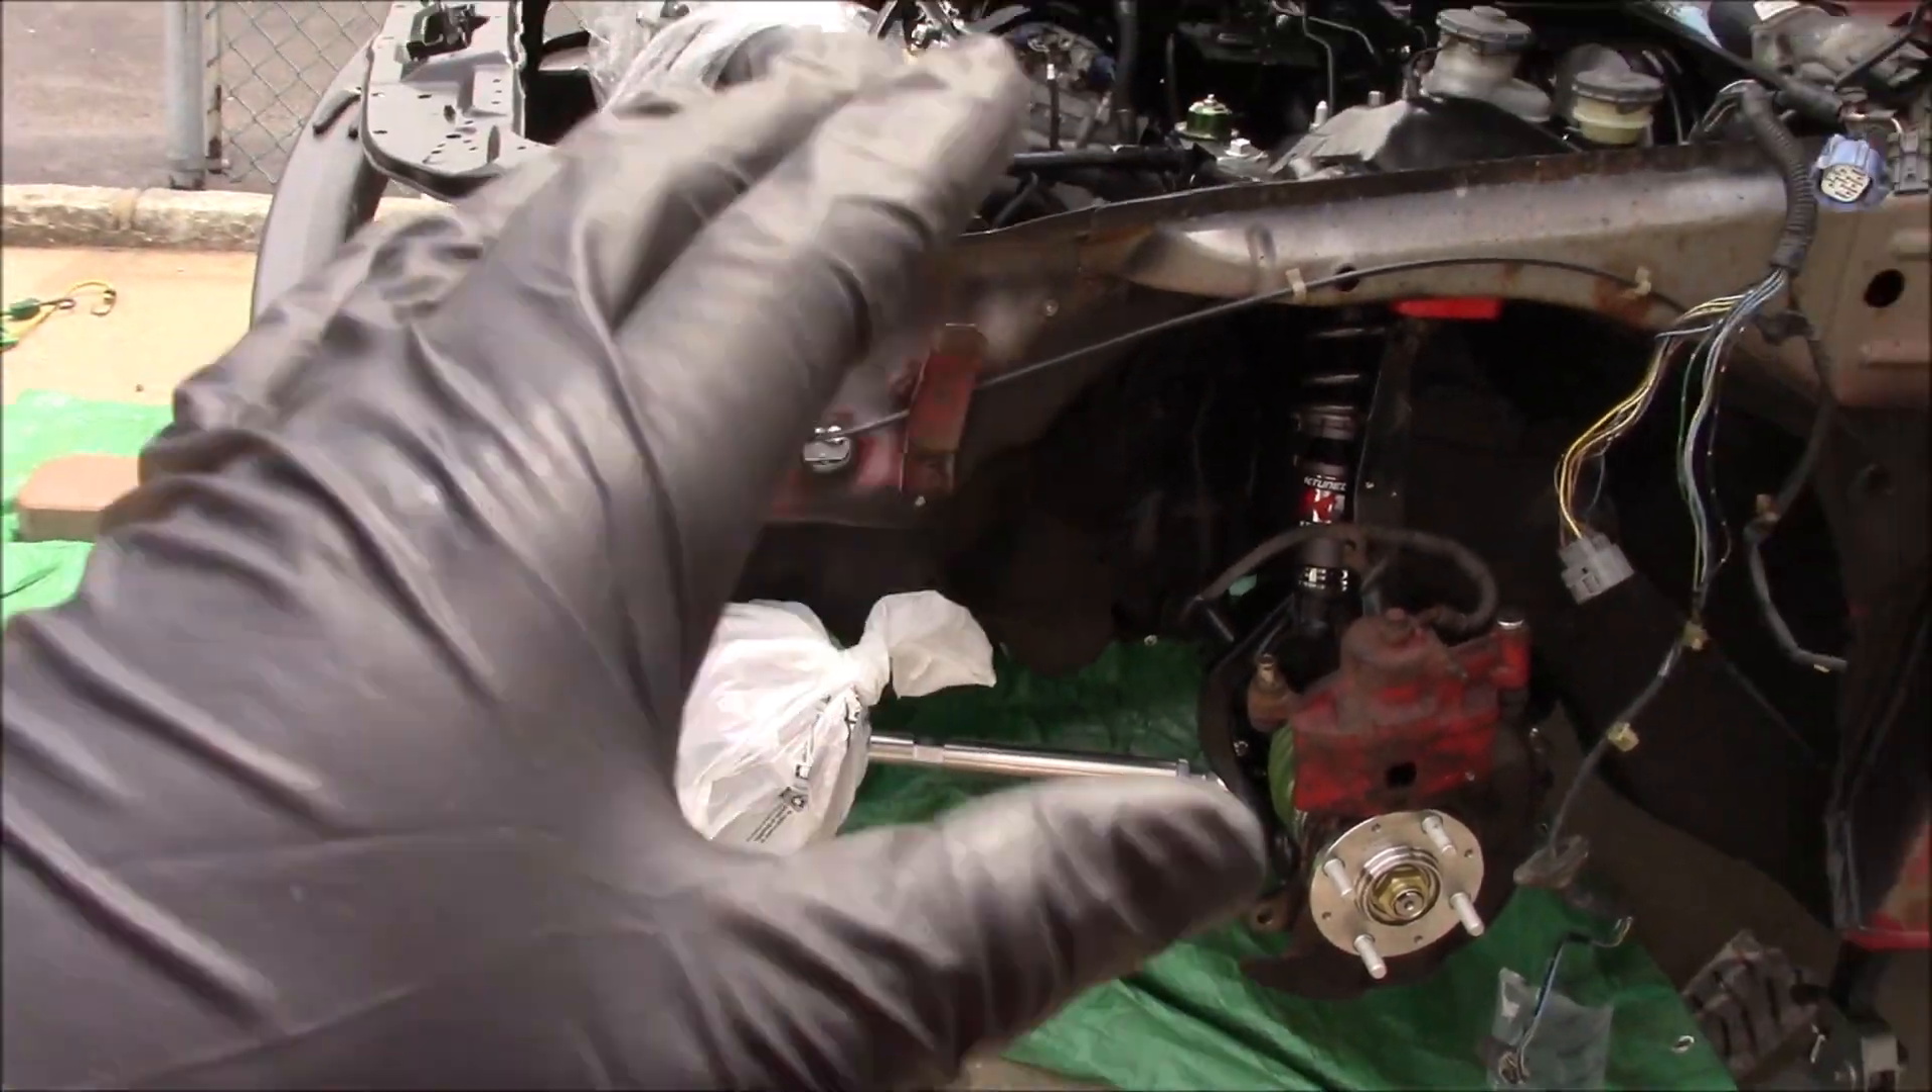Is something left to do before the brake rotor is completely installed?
Yes.